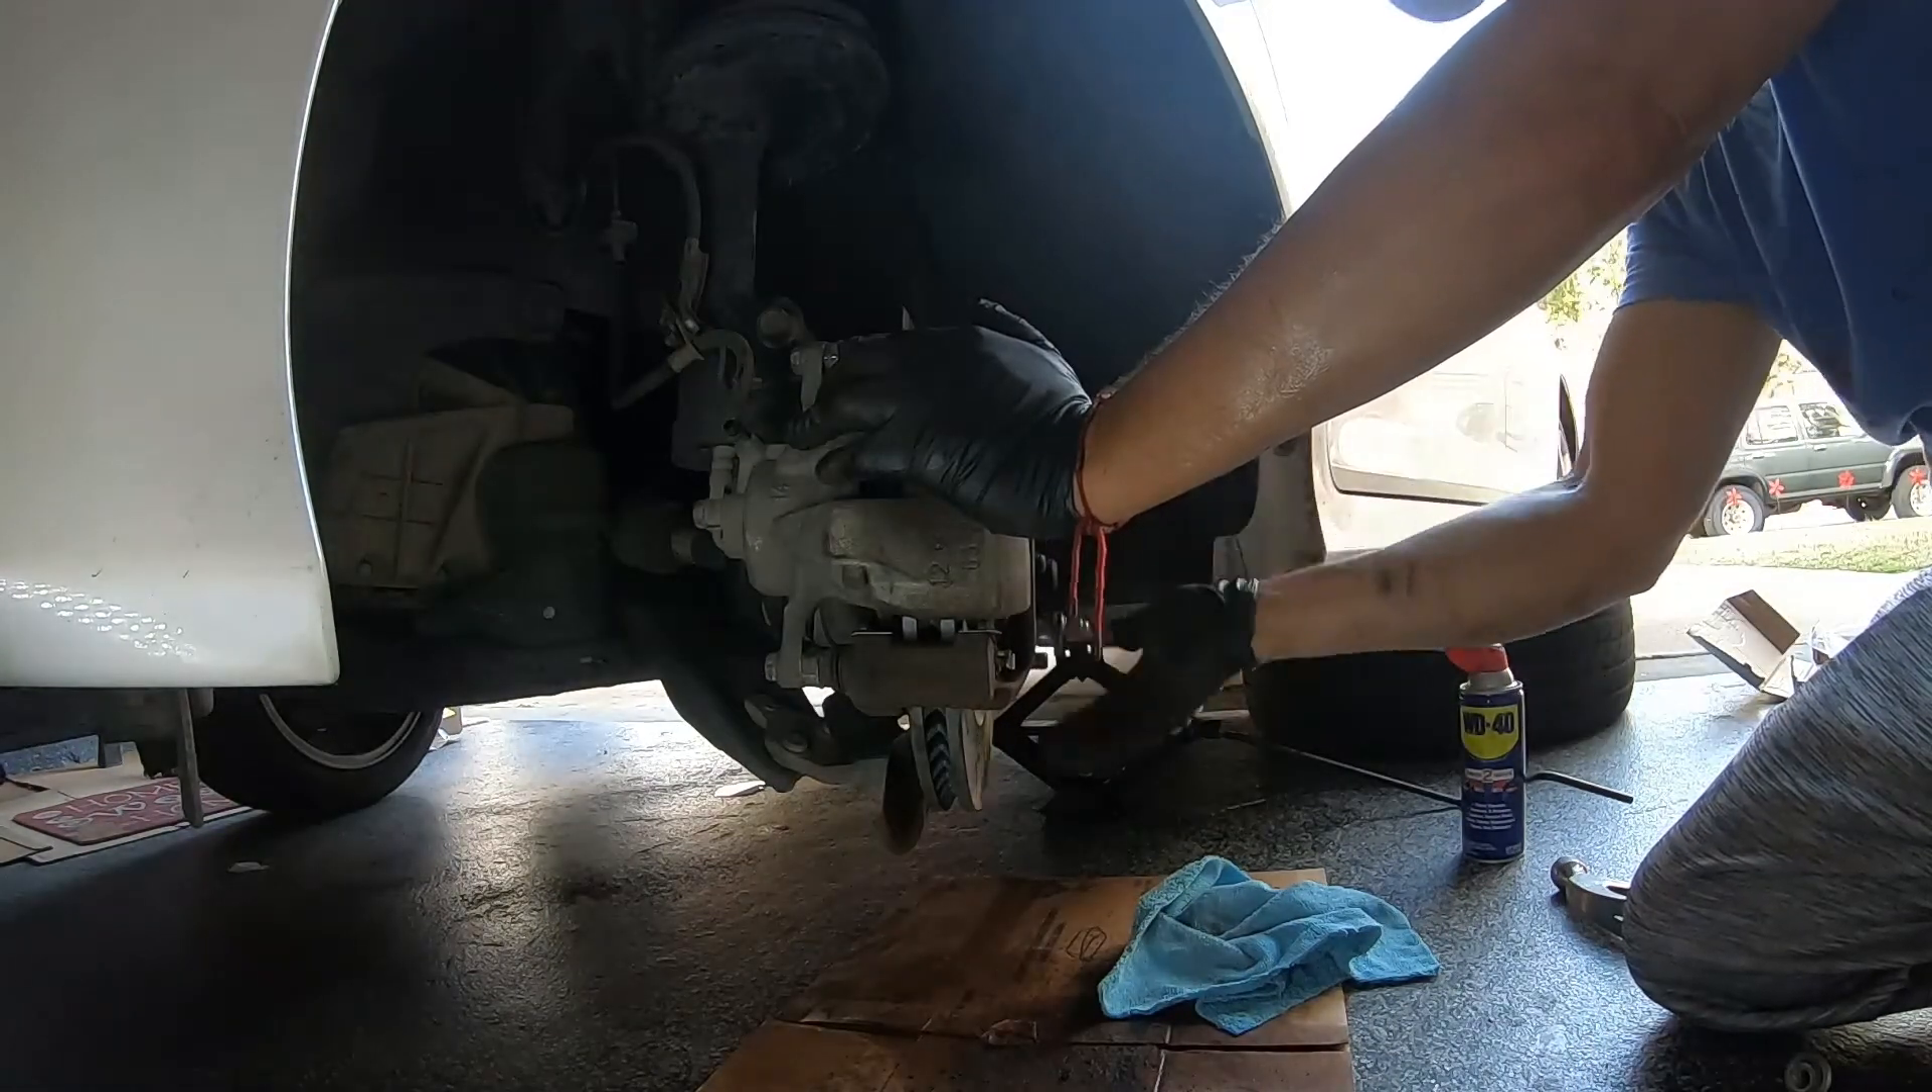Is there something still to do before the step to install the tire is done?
Yes.